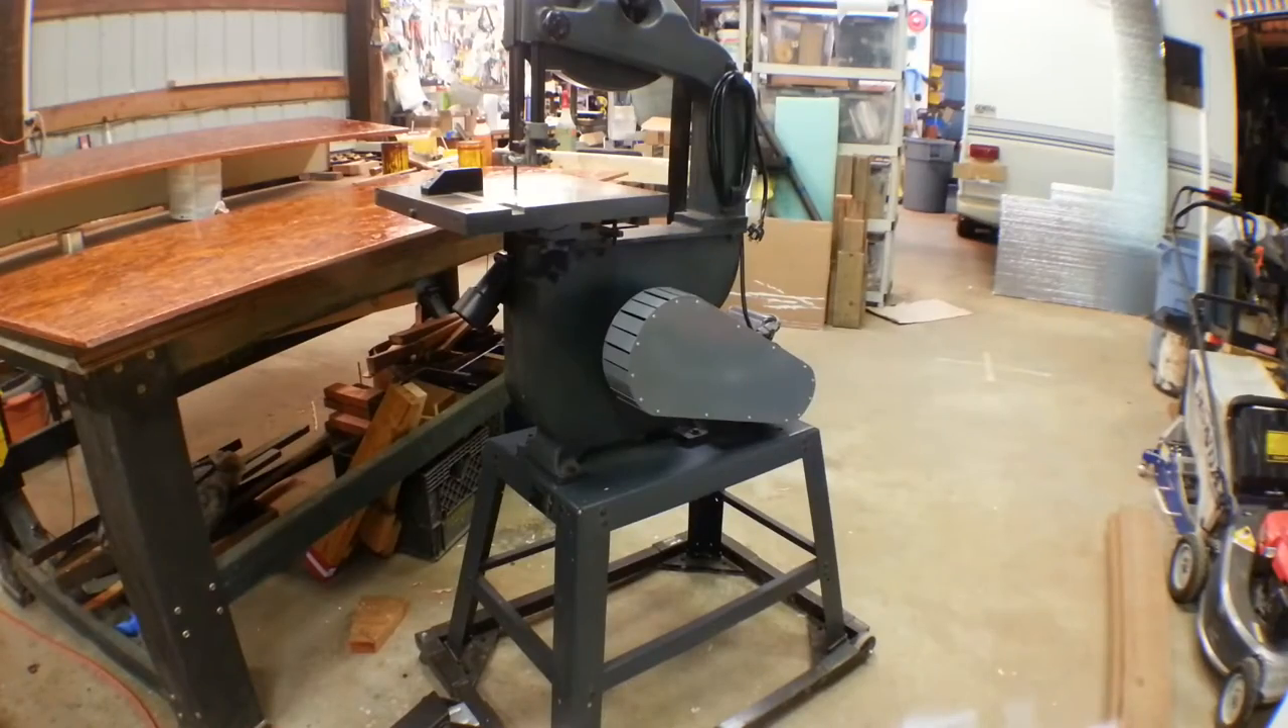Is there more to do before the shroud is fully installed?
No.